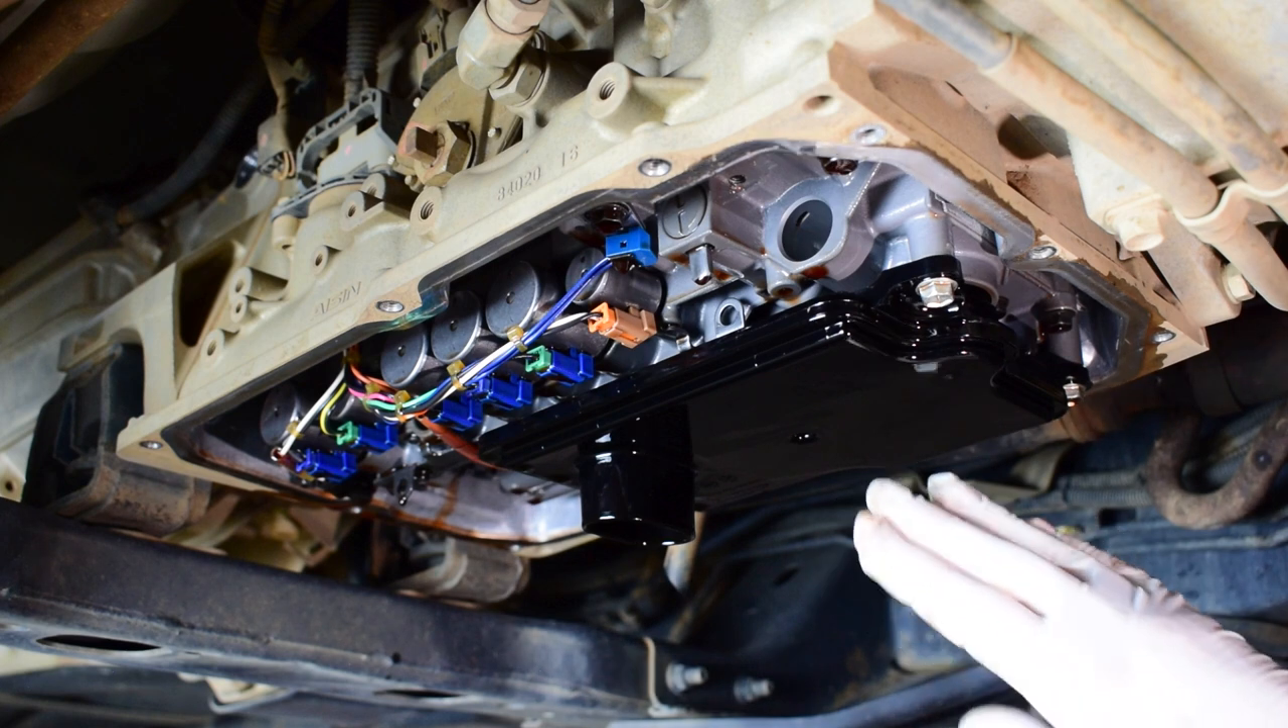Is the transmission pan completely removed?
Yes.